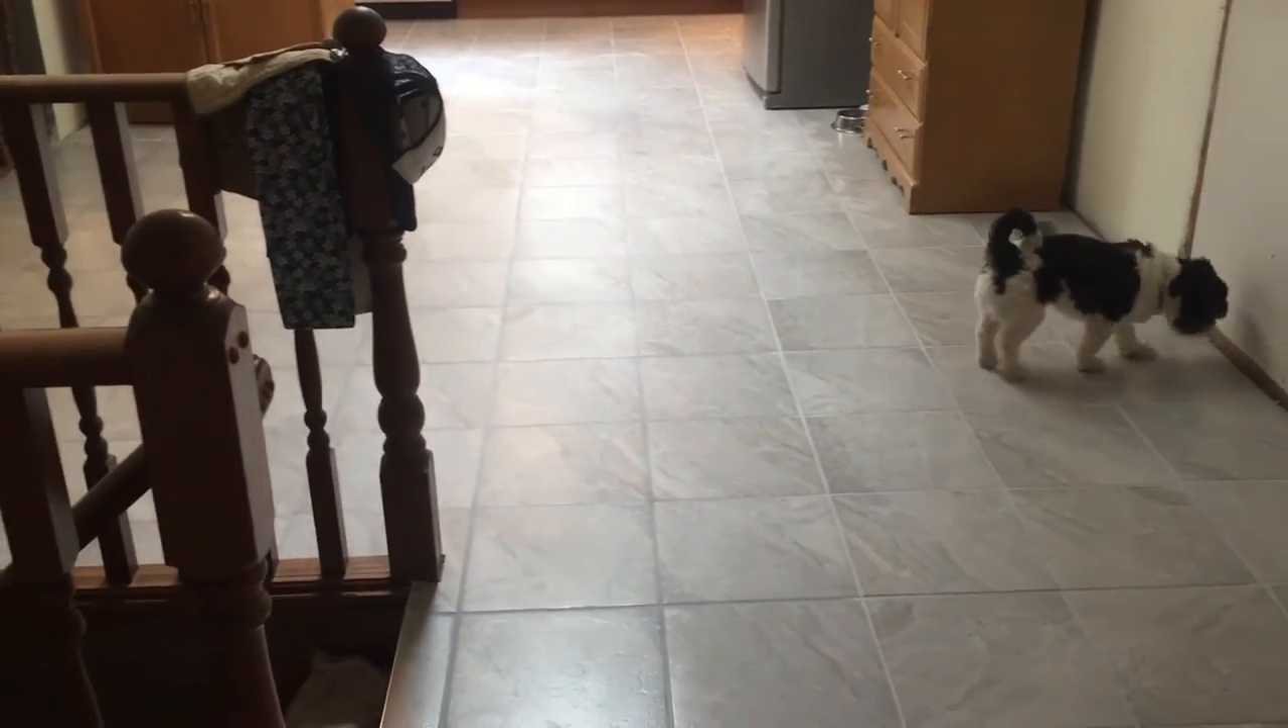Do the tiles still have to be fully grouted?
No.